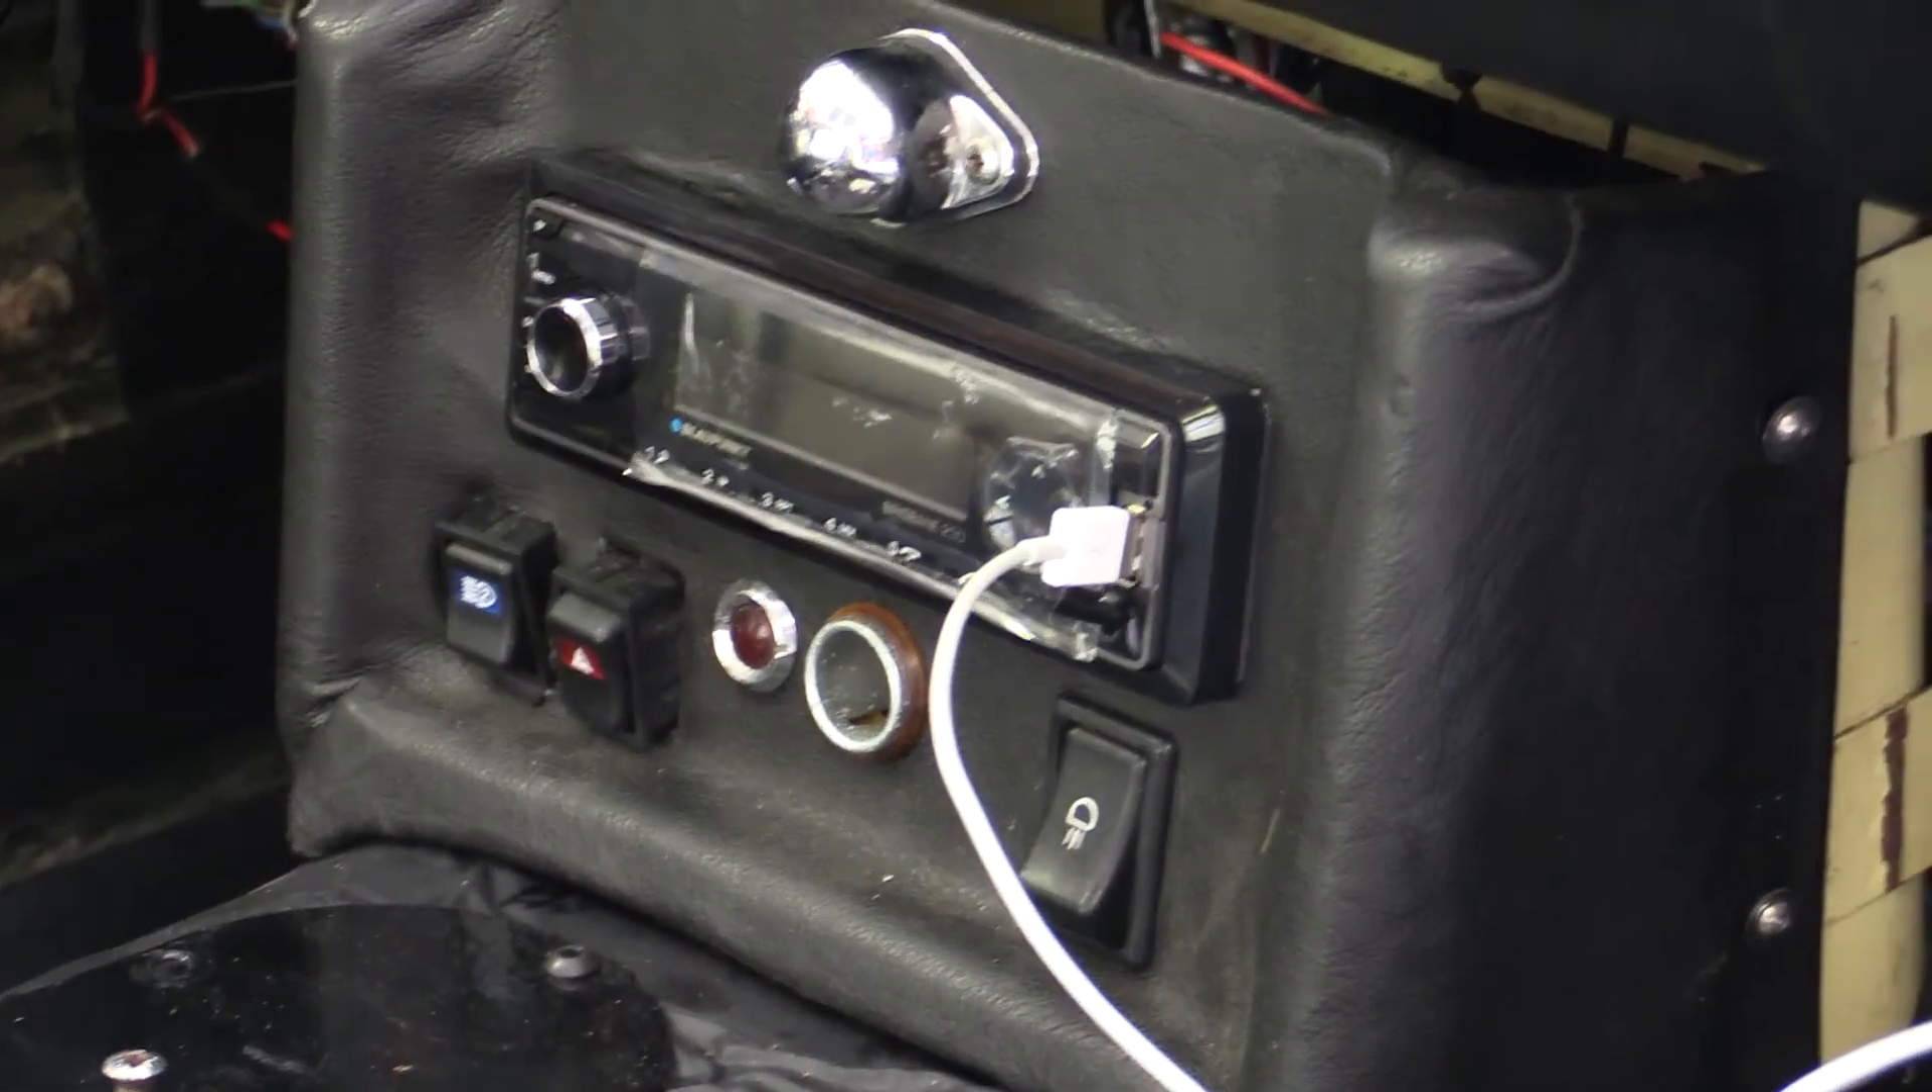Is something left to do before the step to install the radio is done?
No.